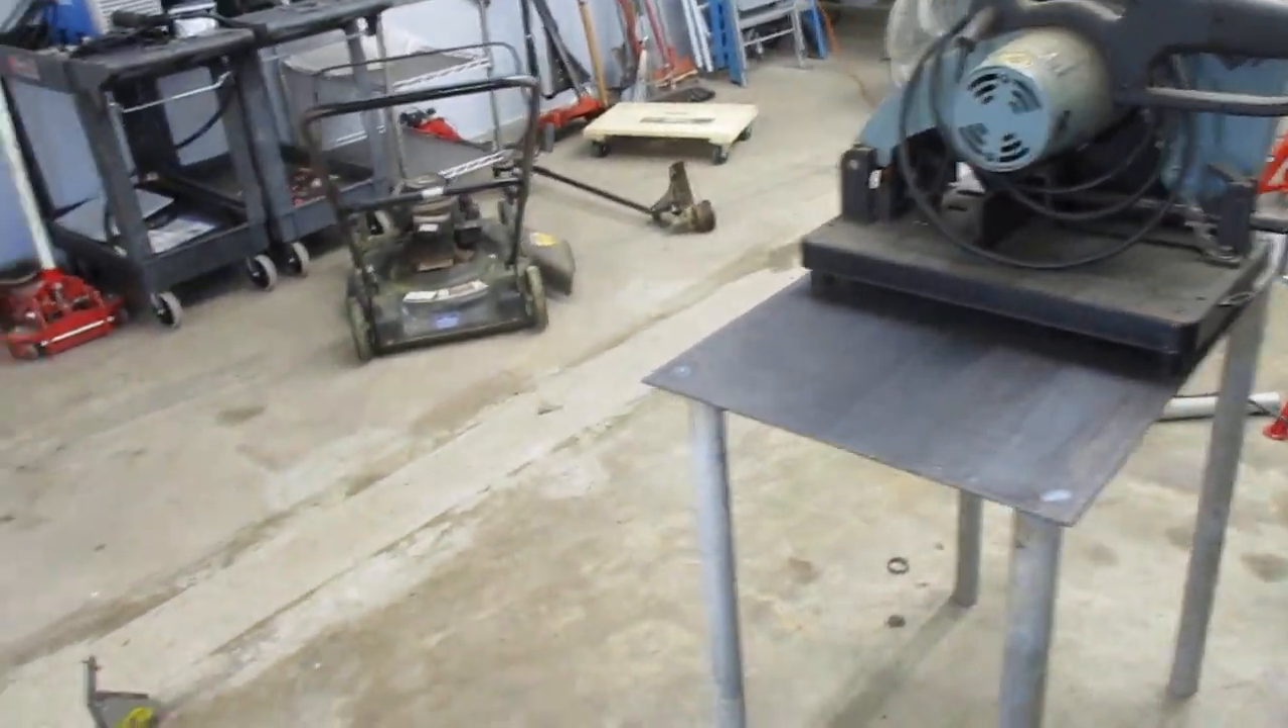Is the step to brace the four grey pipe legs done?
No.